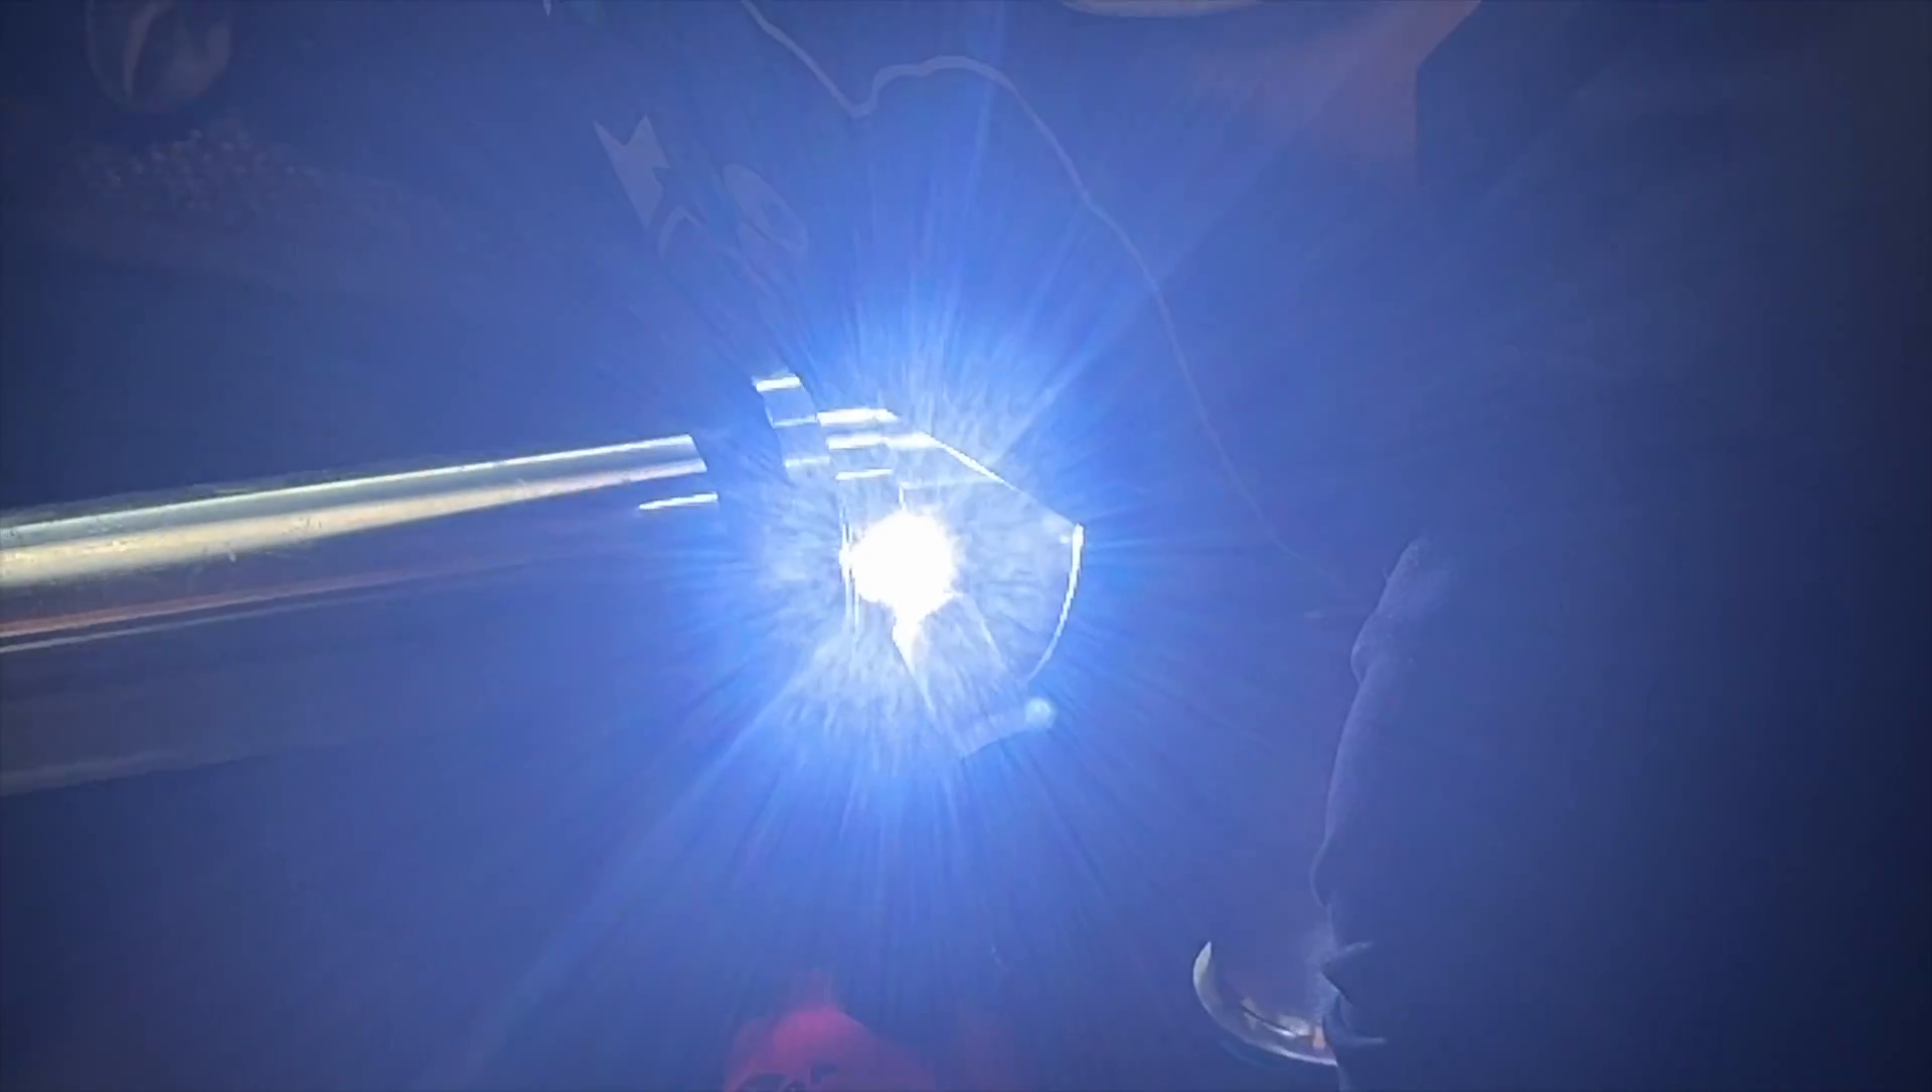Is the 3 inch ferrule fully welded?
No.